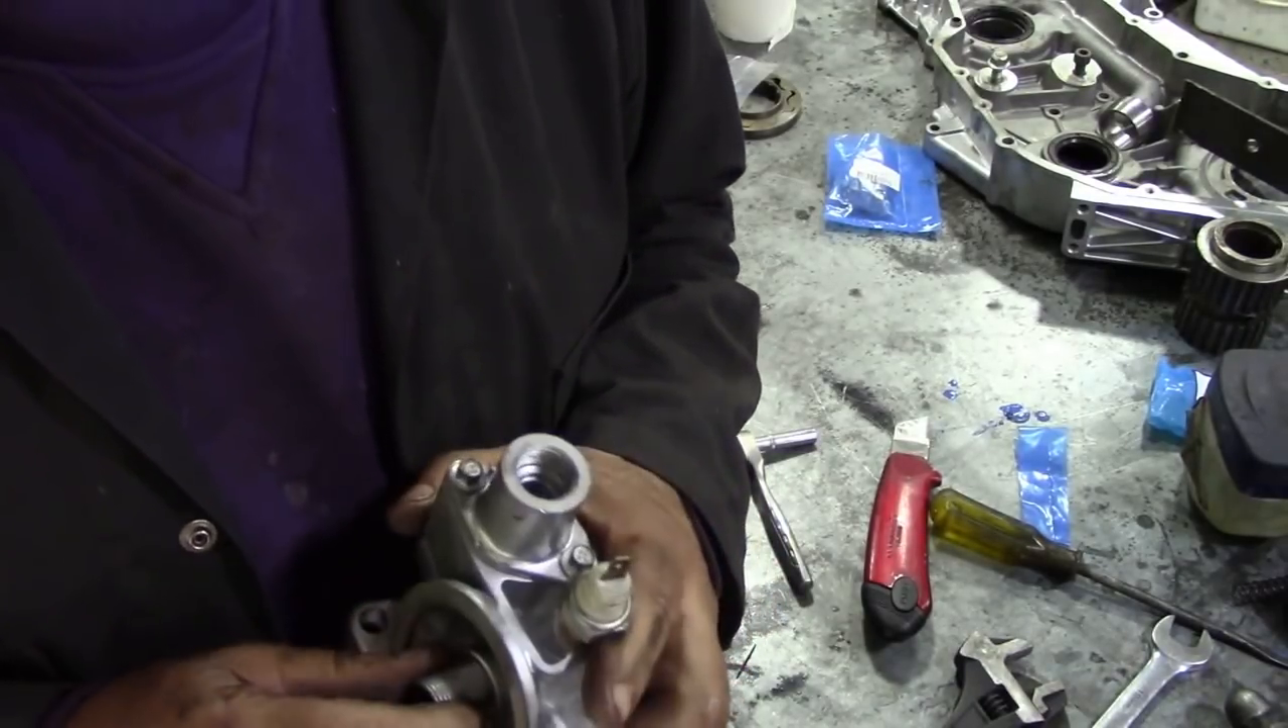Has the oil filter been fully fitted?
No.